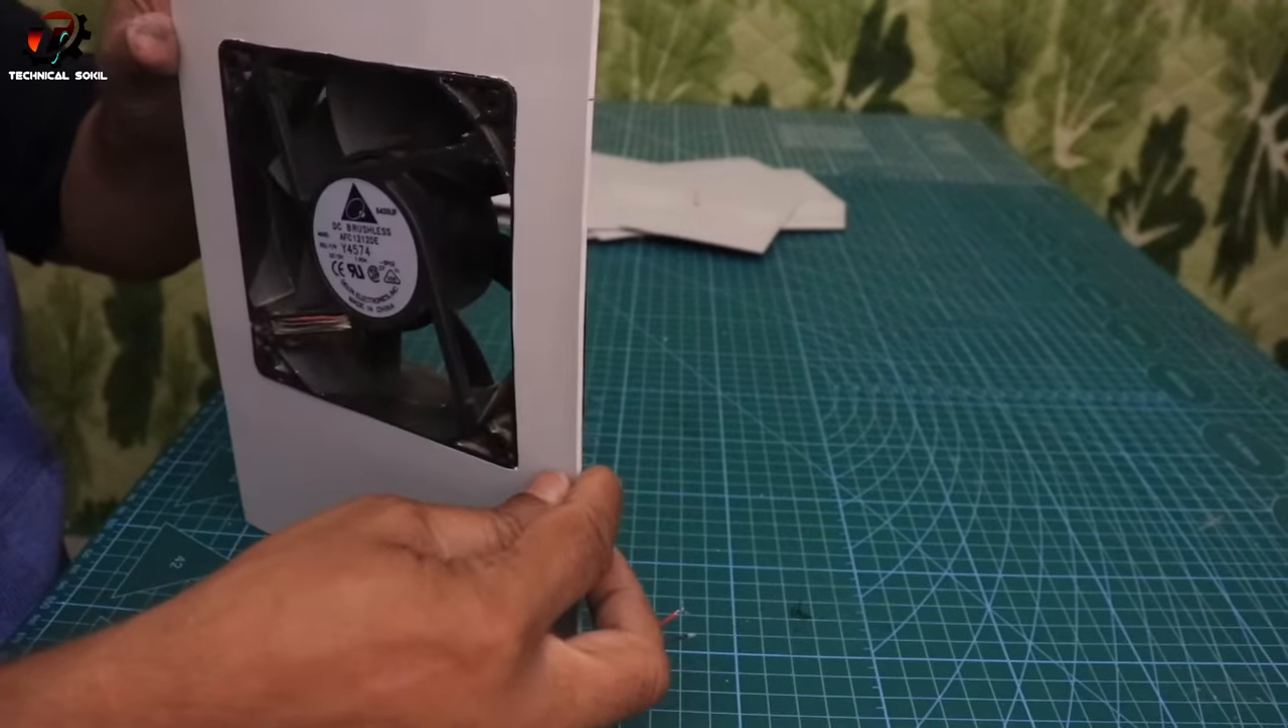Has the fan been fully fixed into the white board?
Yes.